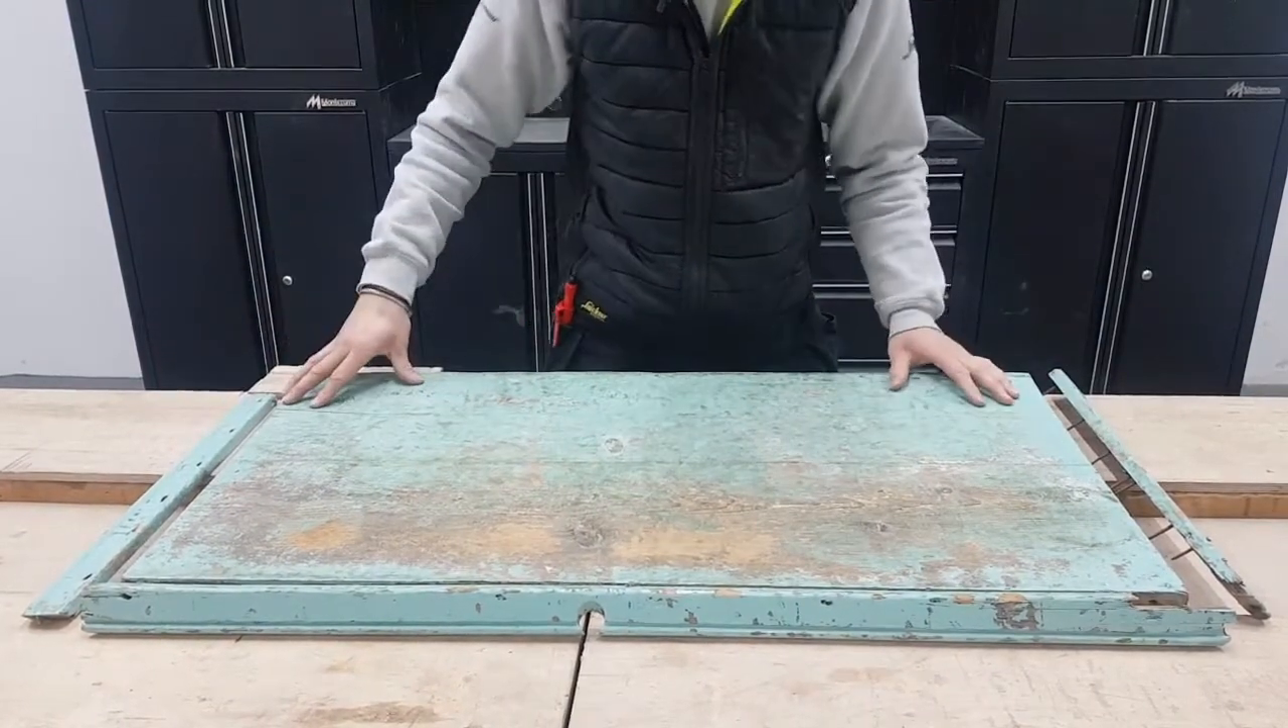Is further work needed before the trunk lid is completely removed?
No.